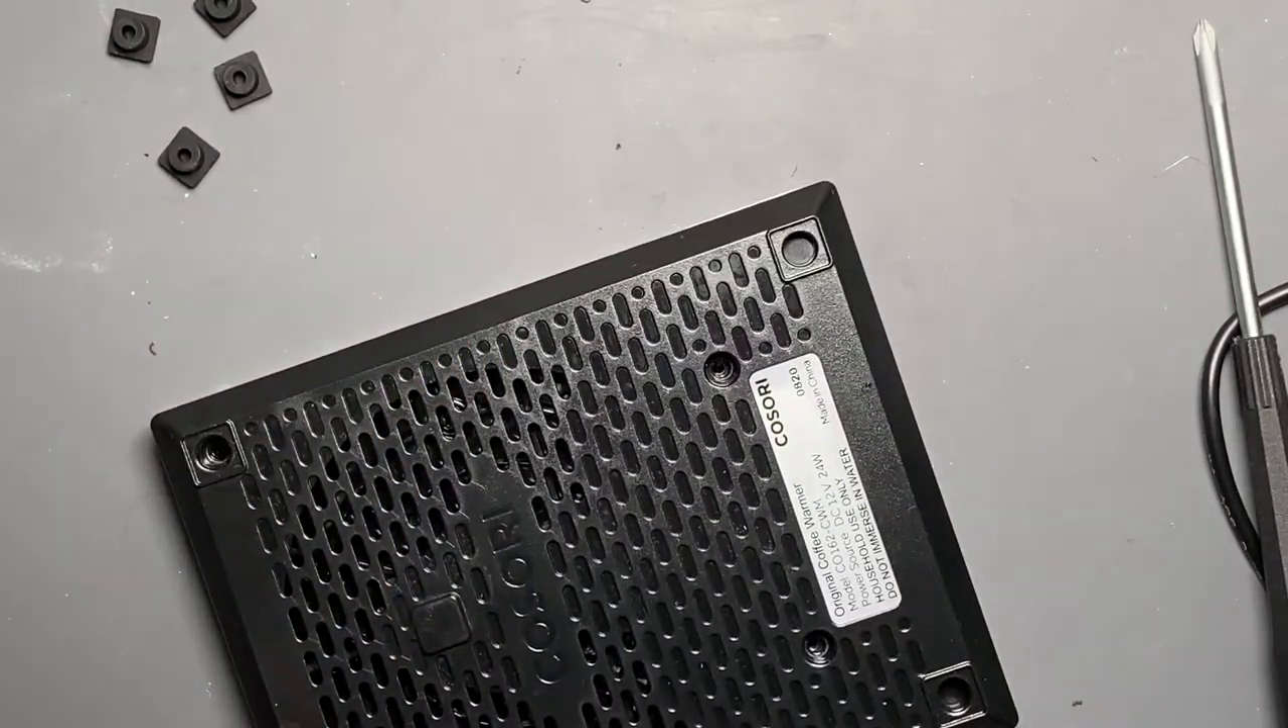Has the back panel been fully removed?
No.